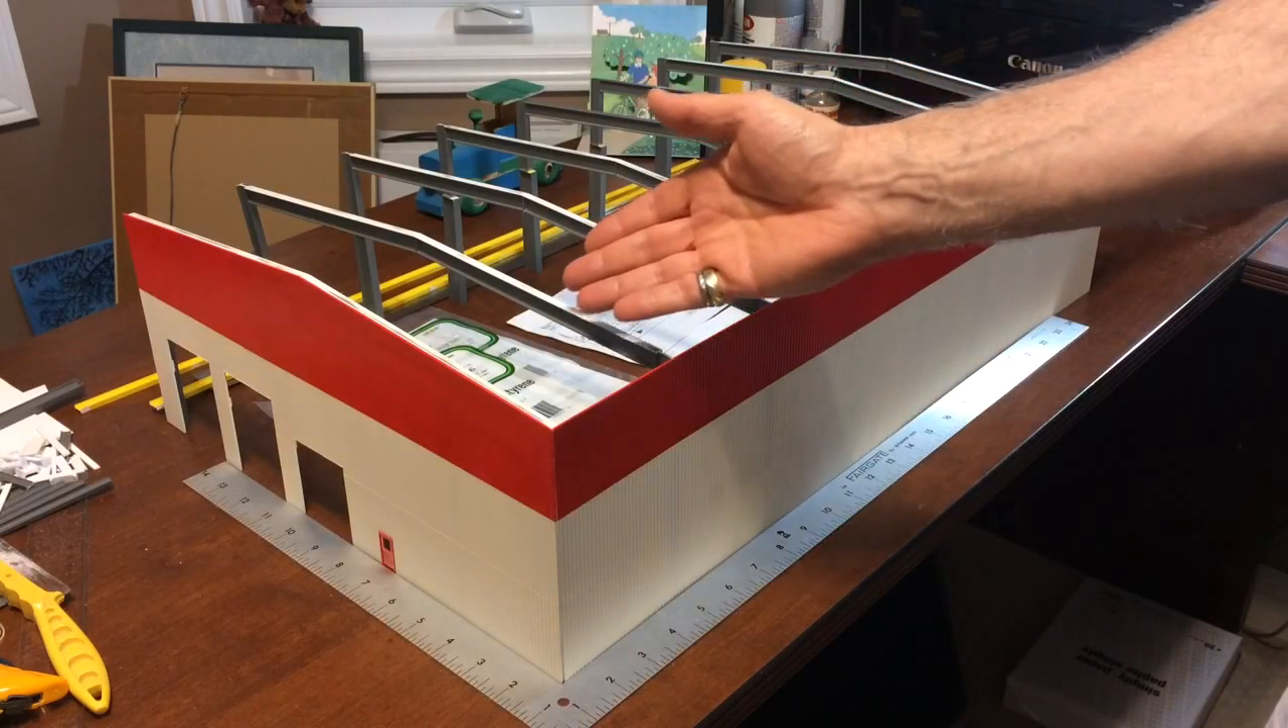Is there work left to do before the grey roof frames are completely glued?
No.